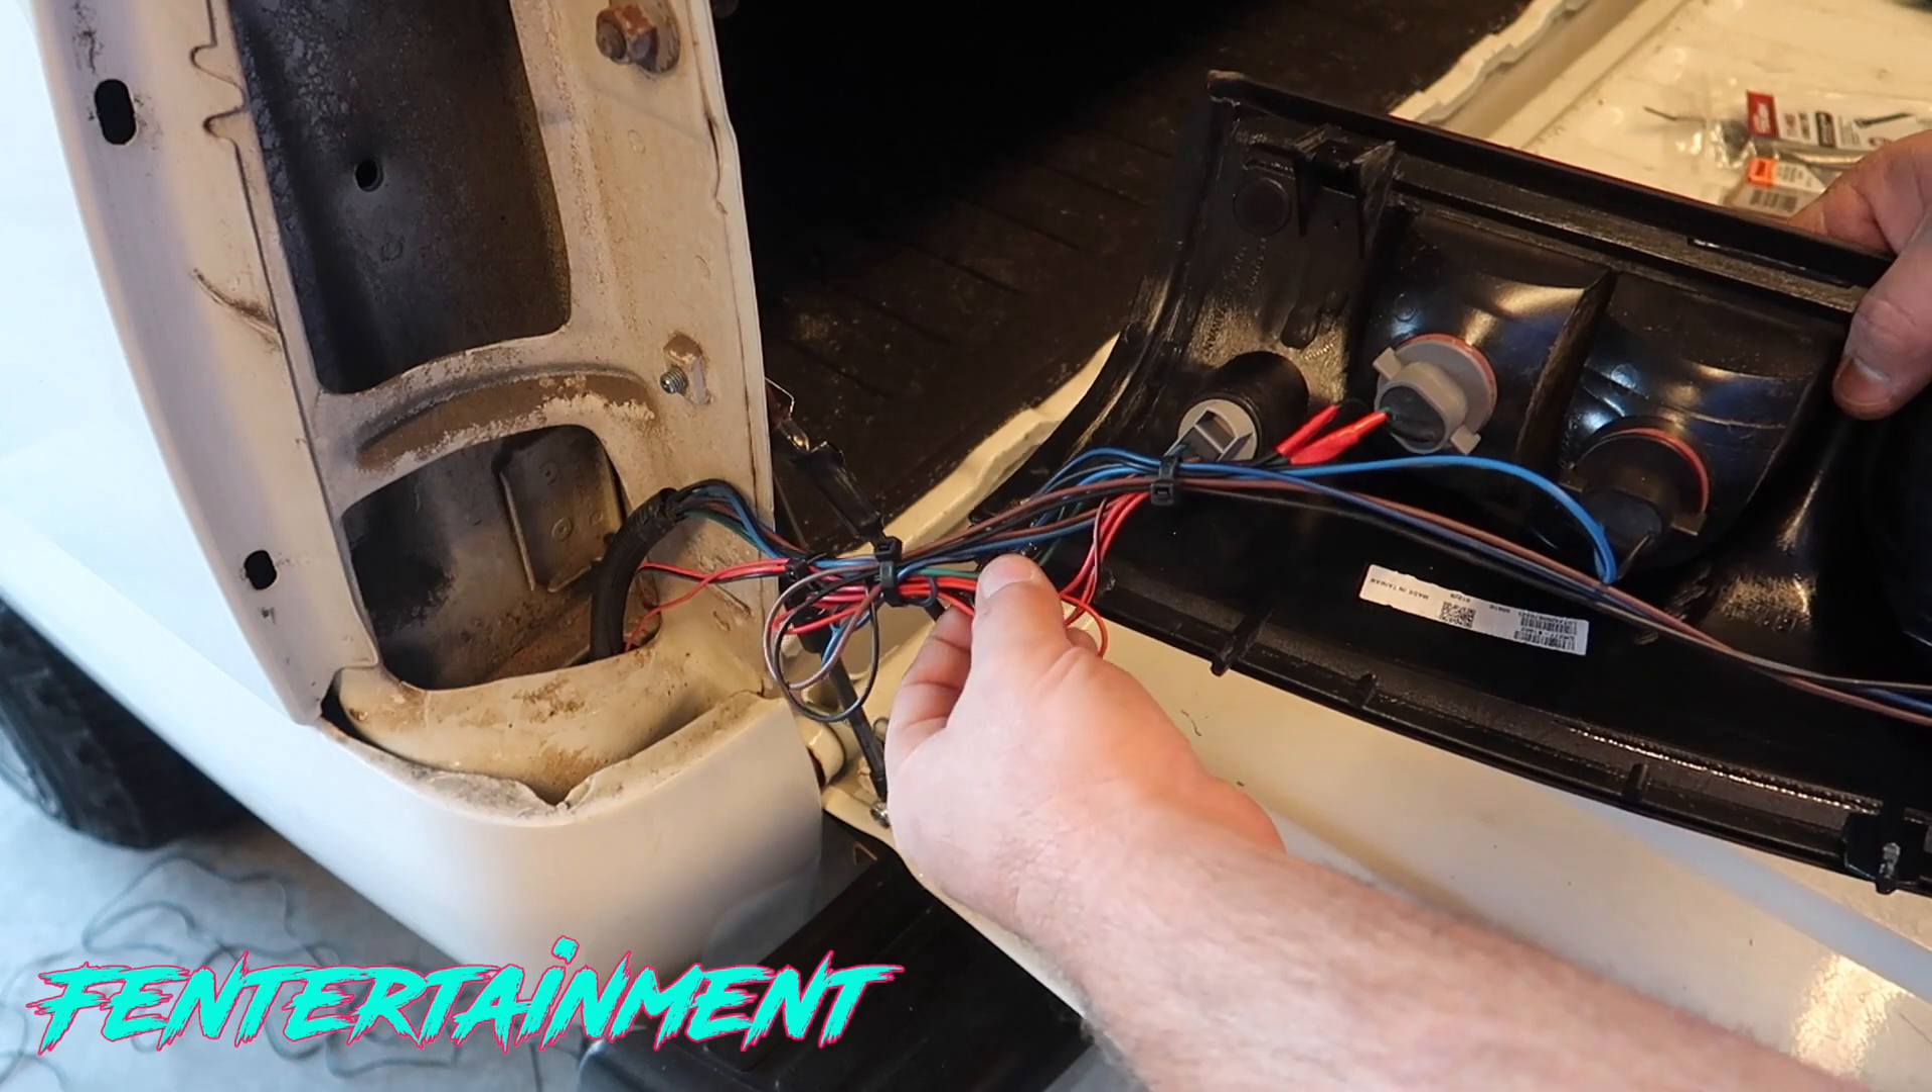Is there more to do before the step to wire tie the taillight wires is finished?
No.